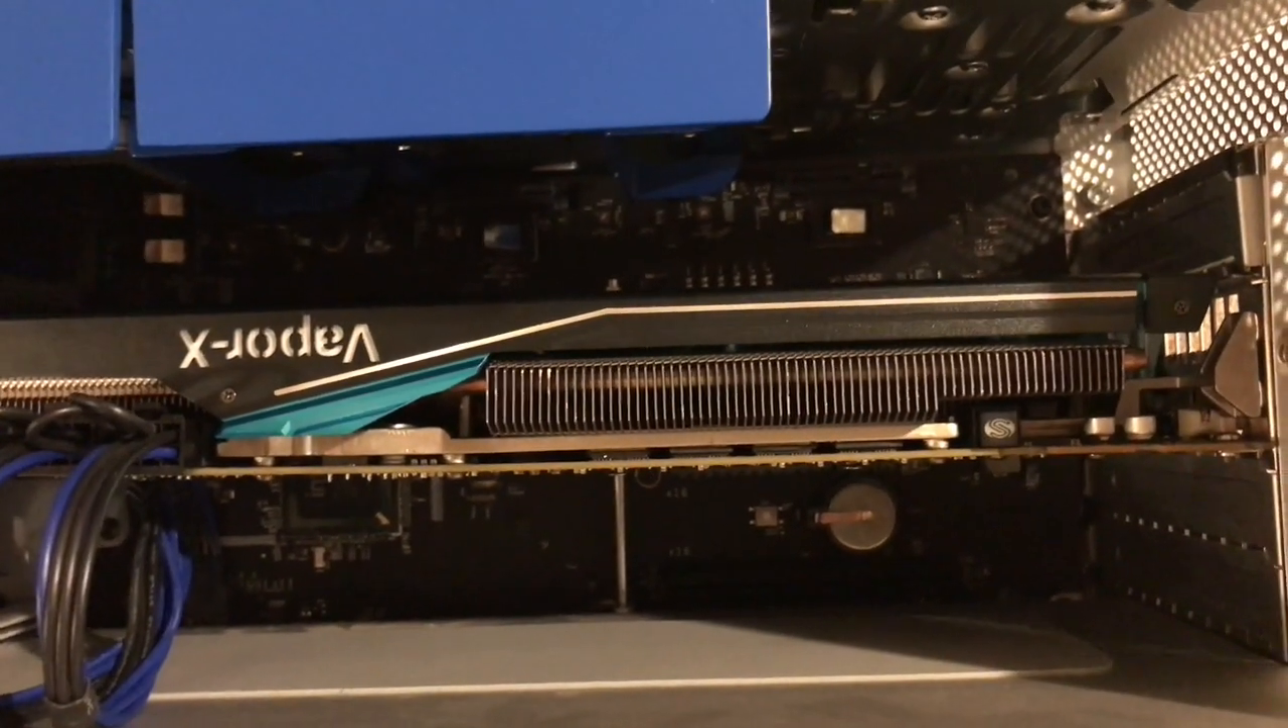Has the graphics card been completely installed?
Yes.